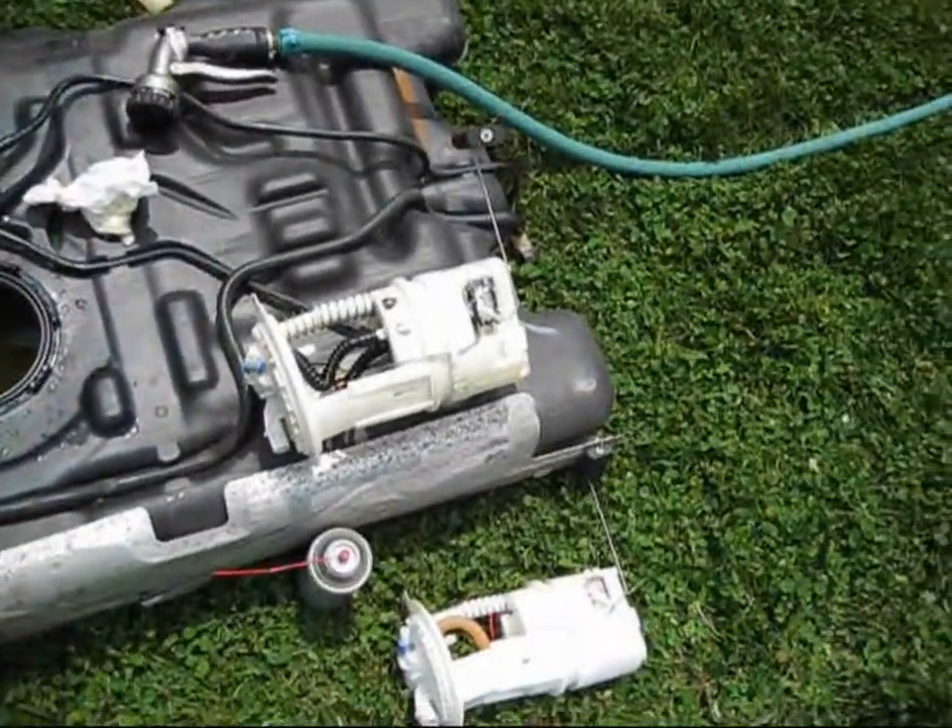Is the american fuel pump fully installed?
No.